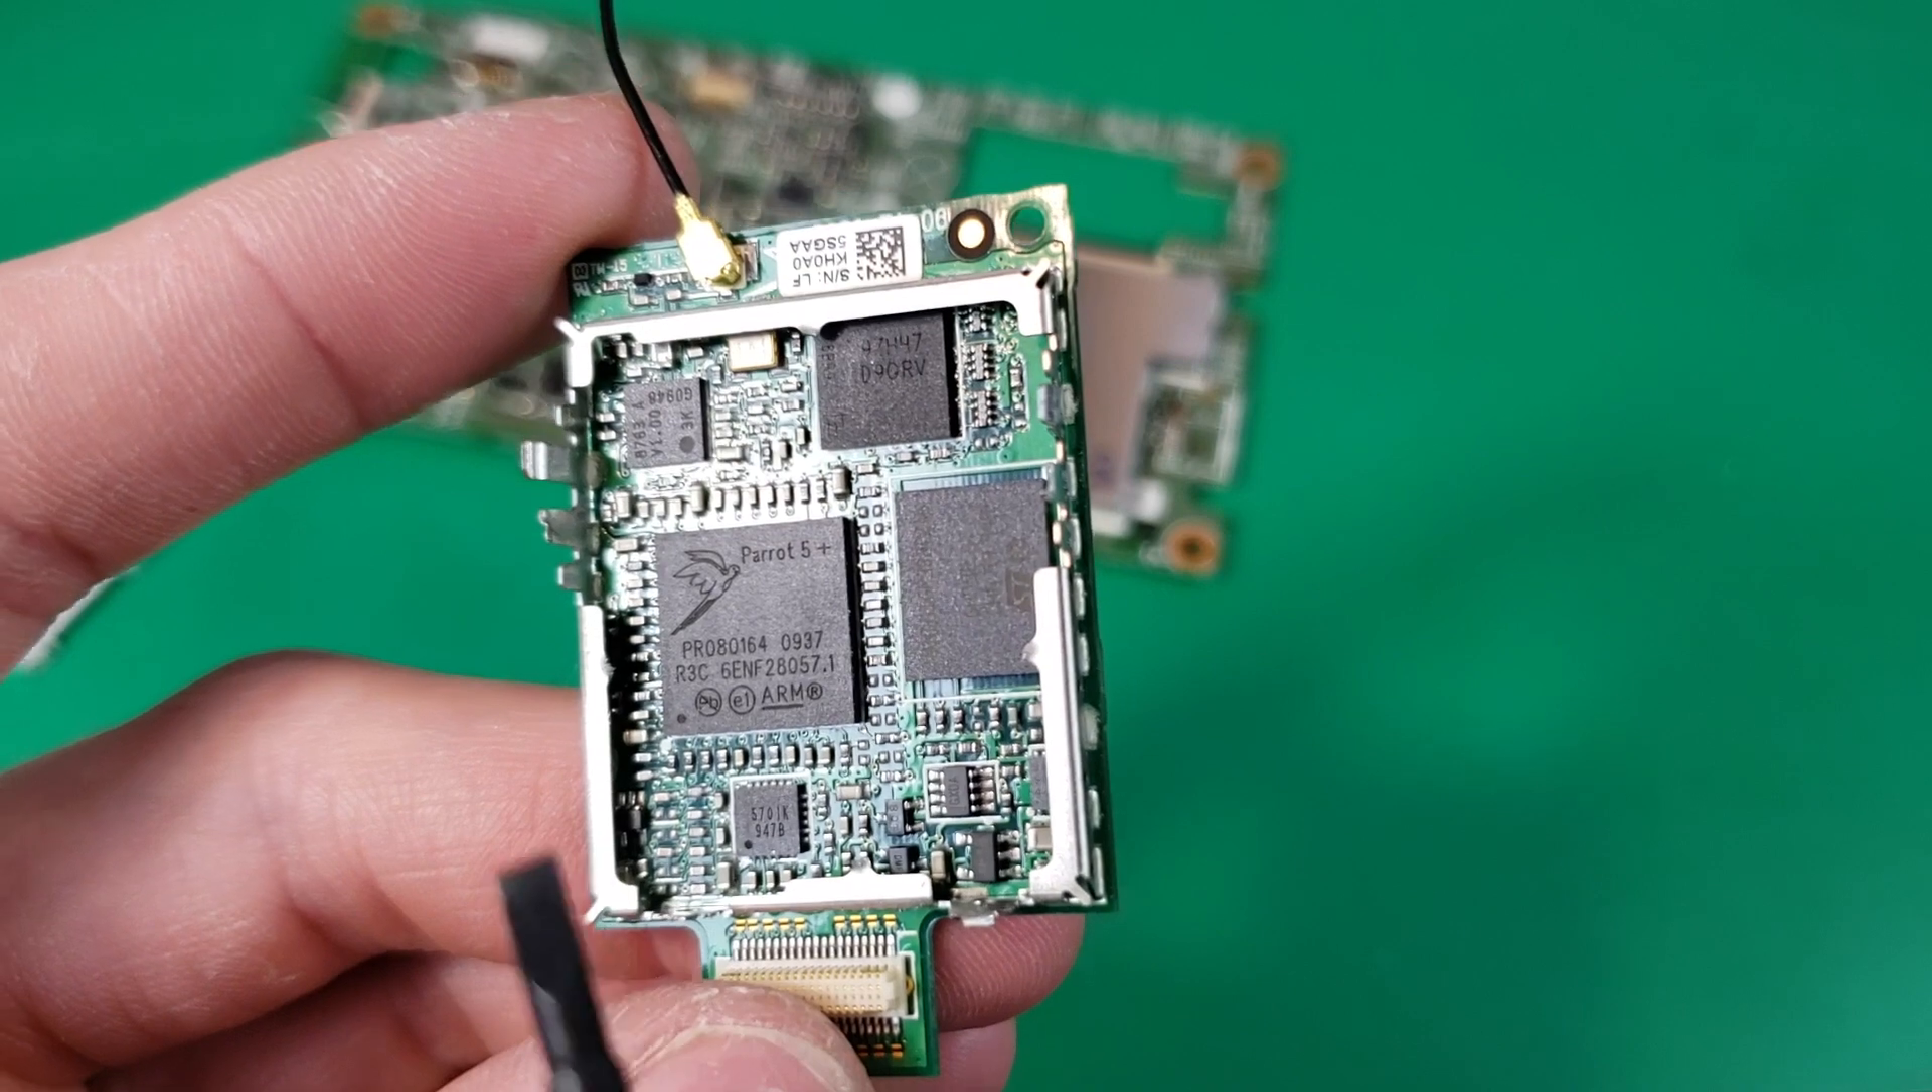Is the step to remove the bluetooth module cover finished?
Yes.